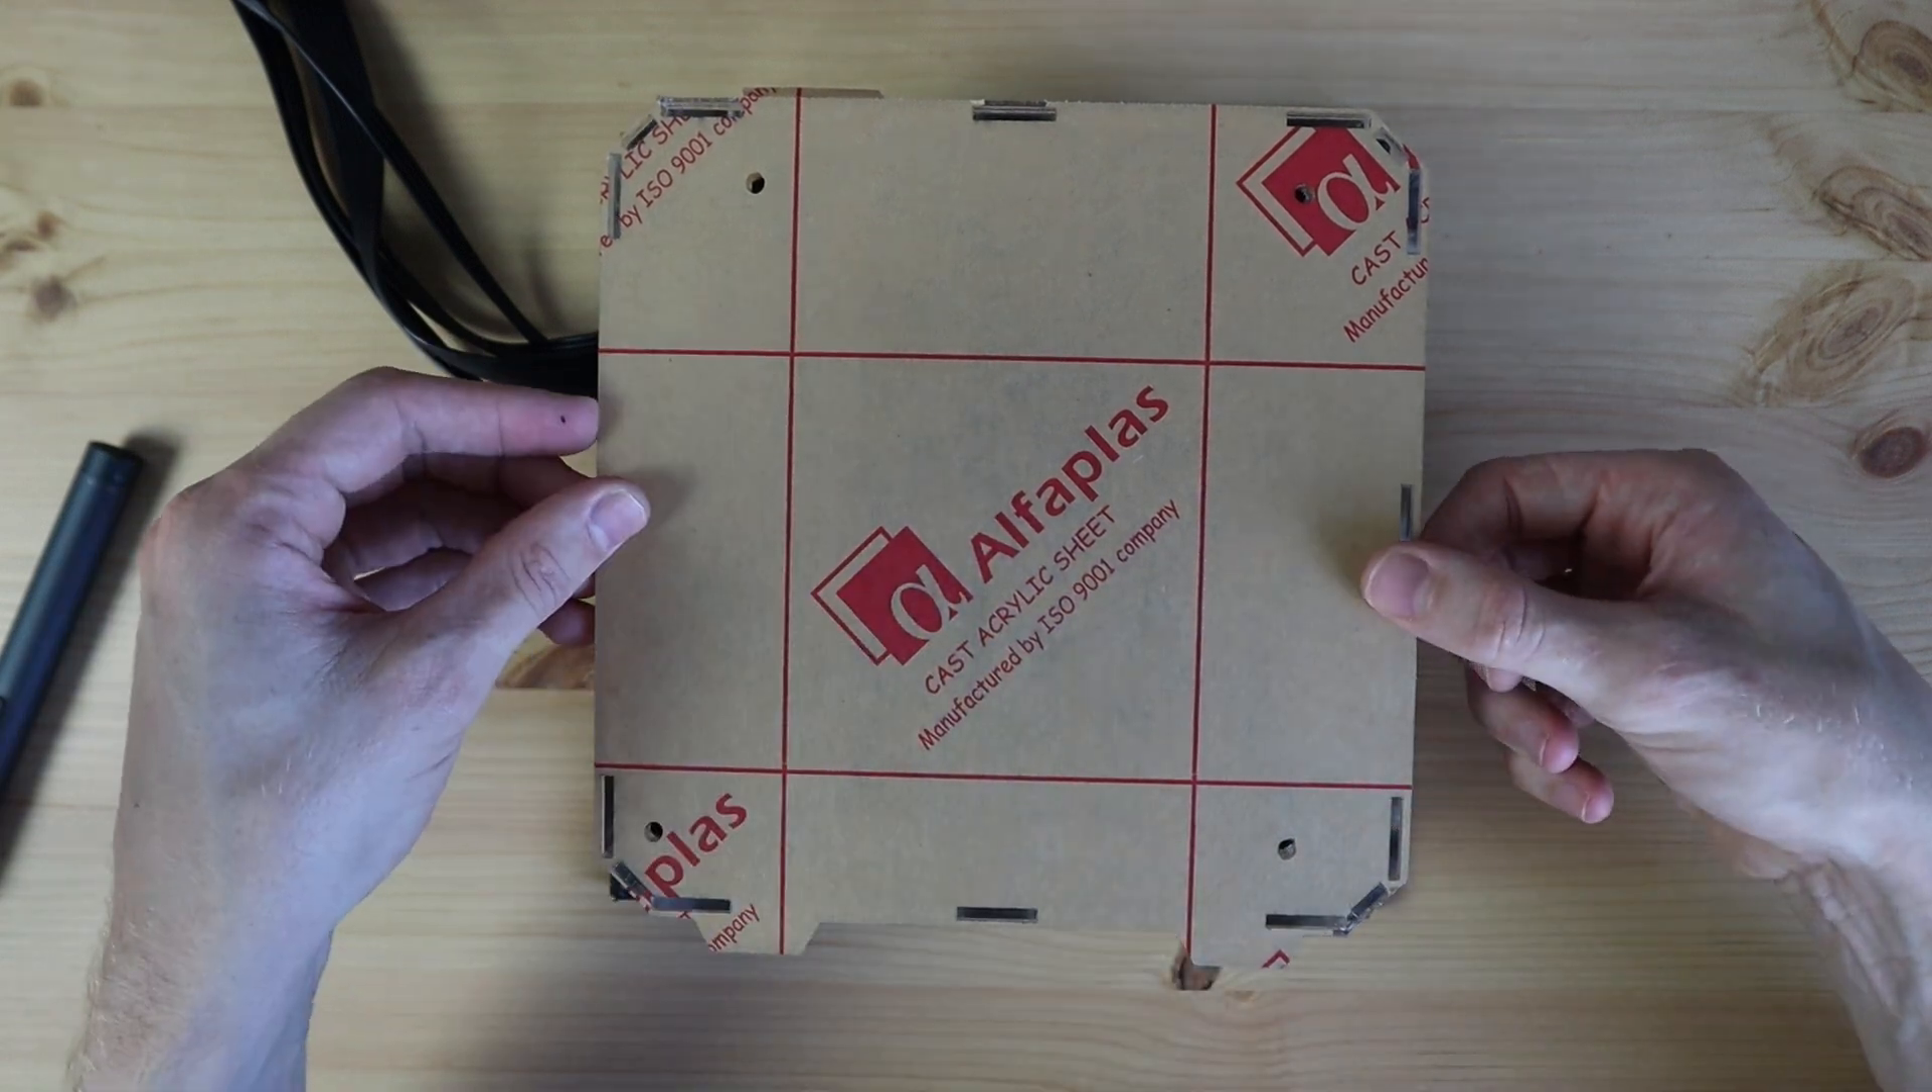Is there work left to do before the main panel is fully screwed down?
Yes.